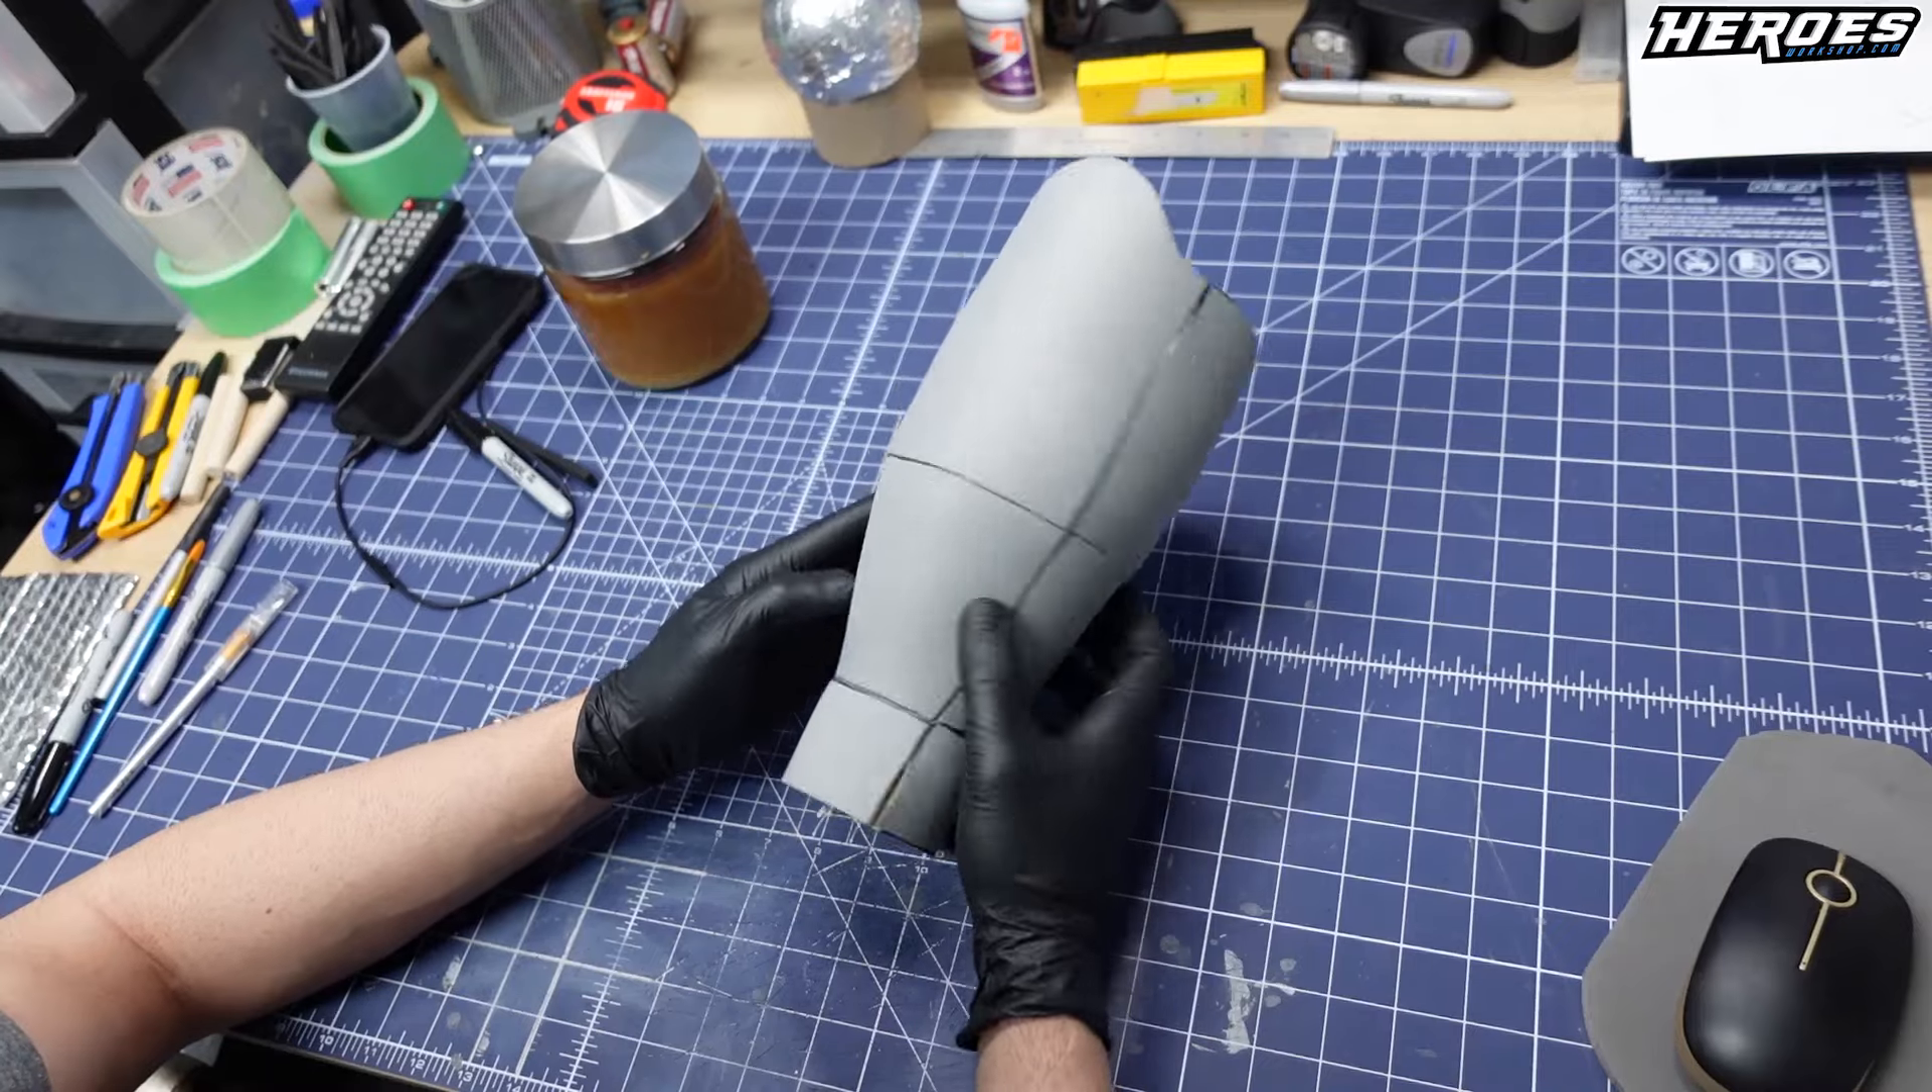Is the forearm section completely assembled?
Yes.